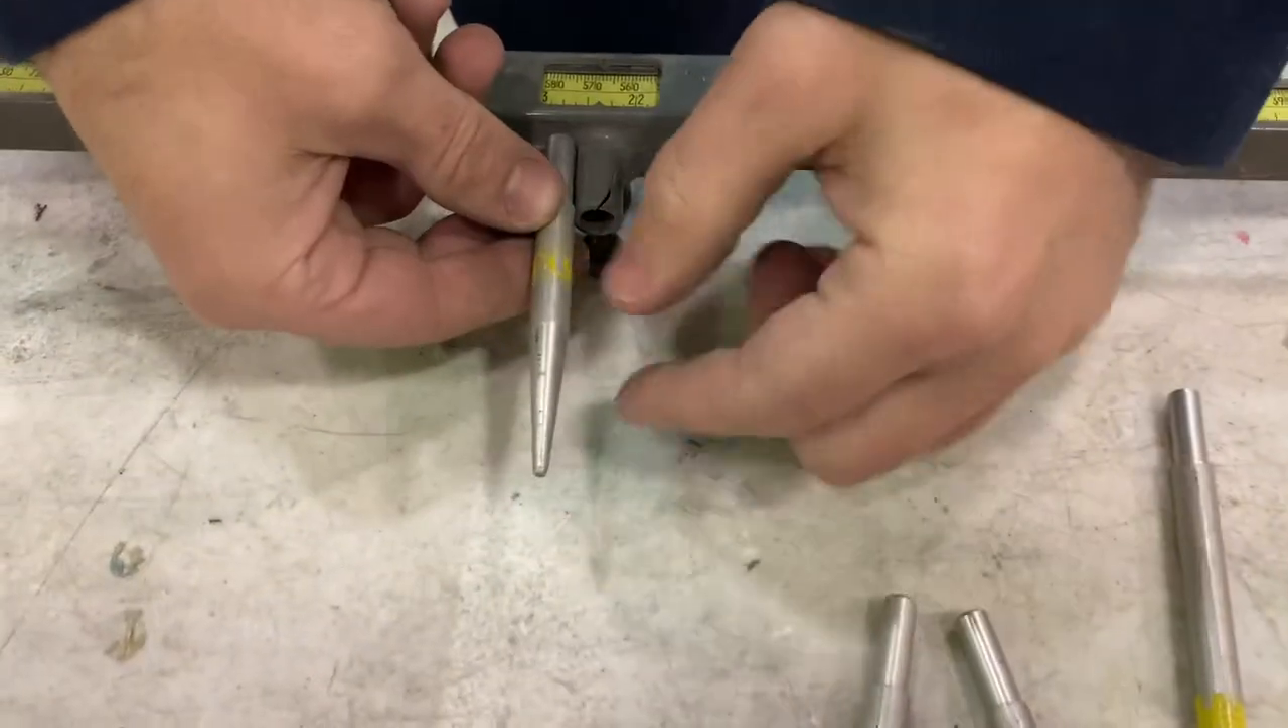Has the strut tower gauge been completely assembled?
No.